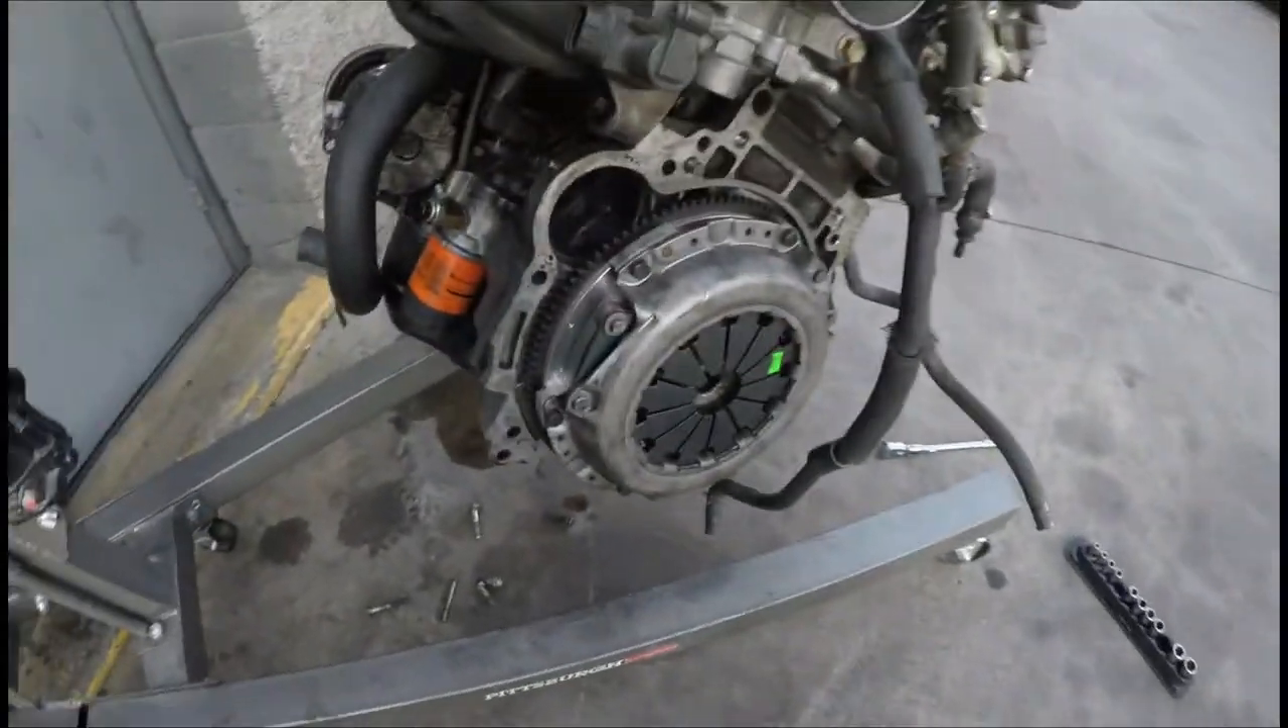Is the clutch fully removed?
No.